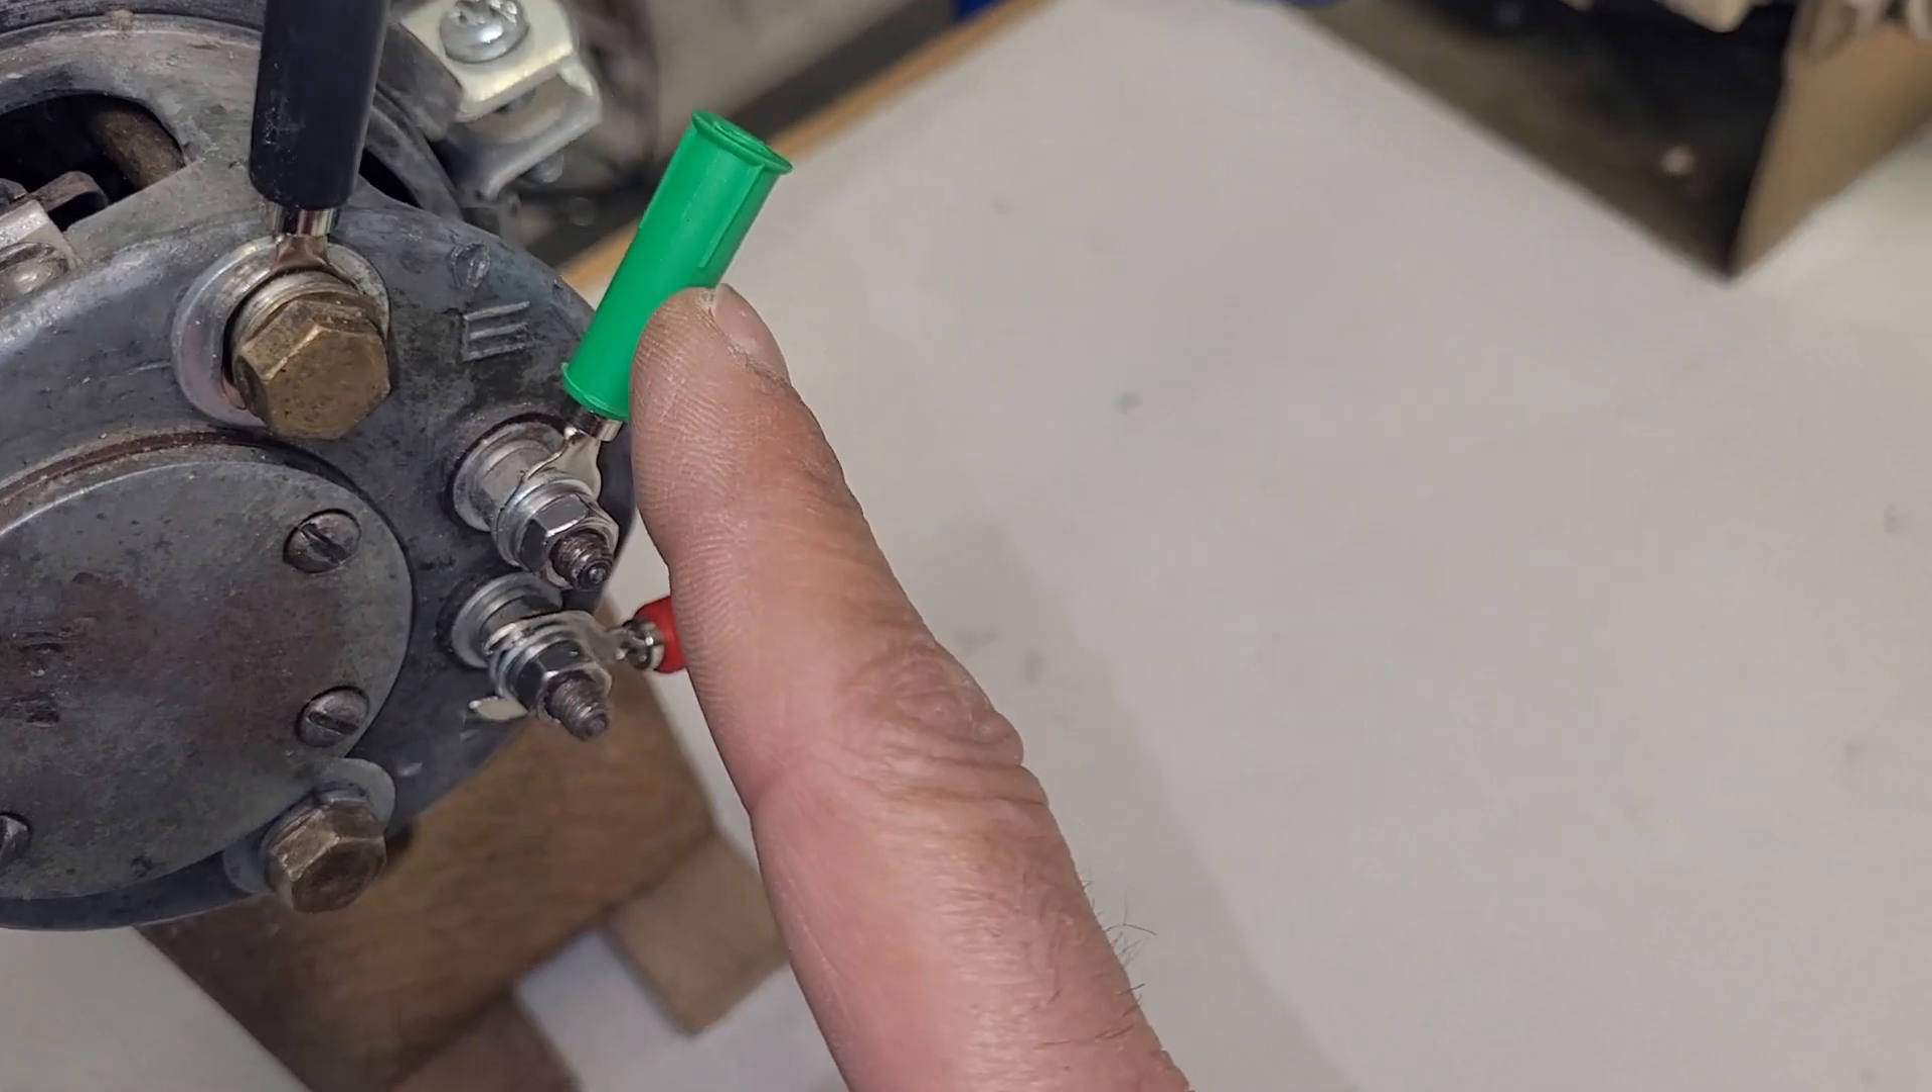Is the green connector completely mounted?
Yes.